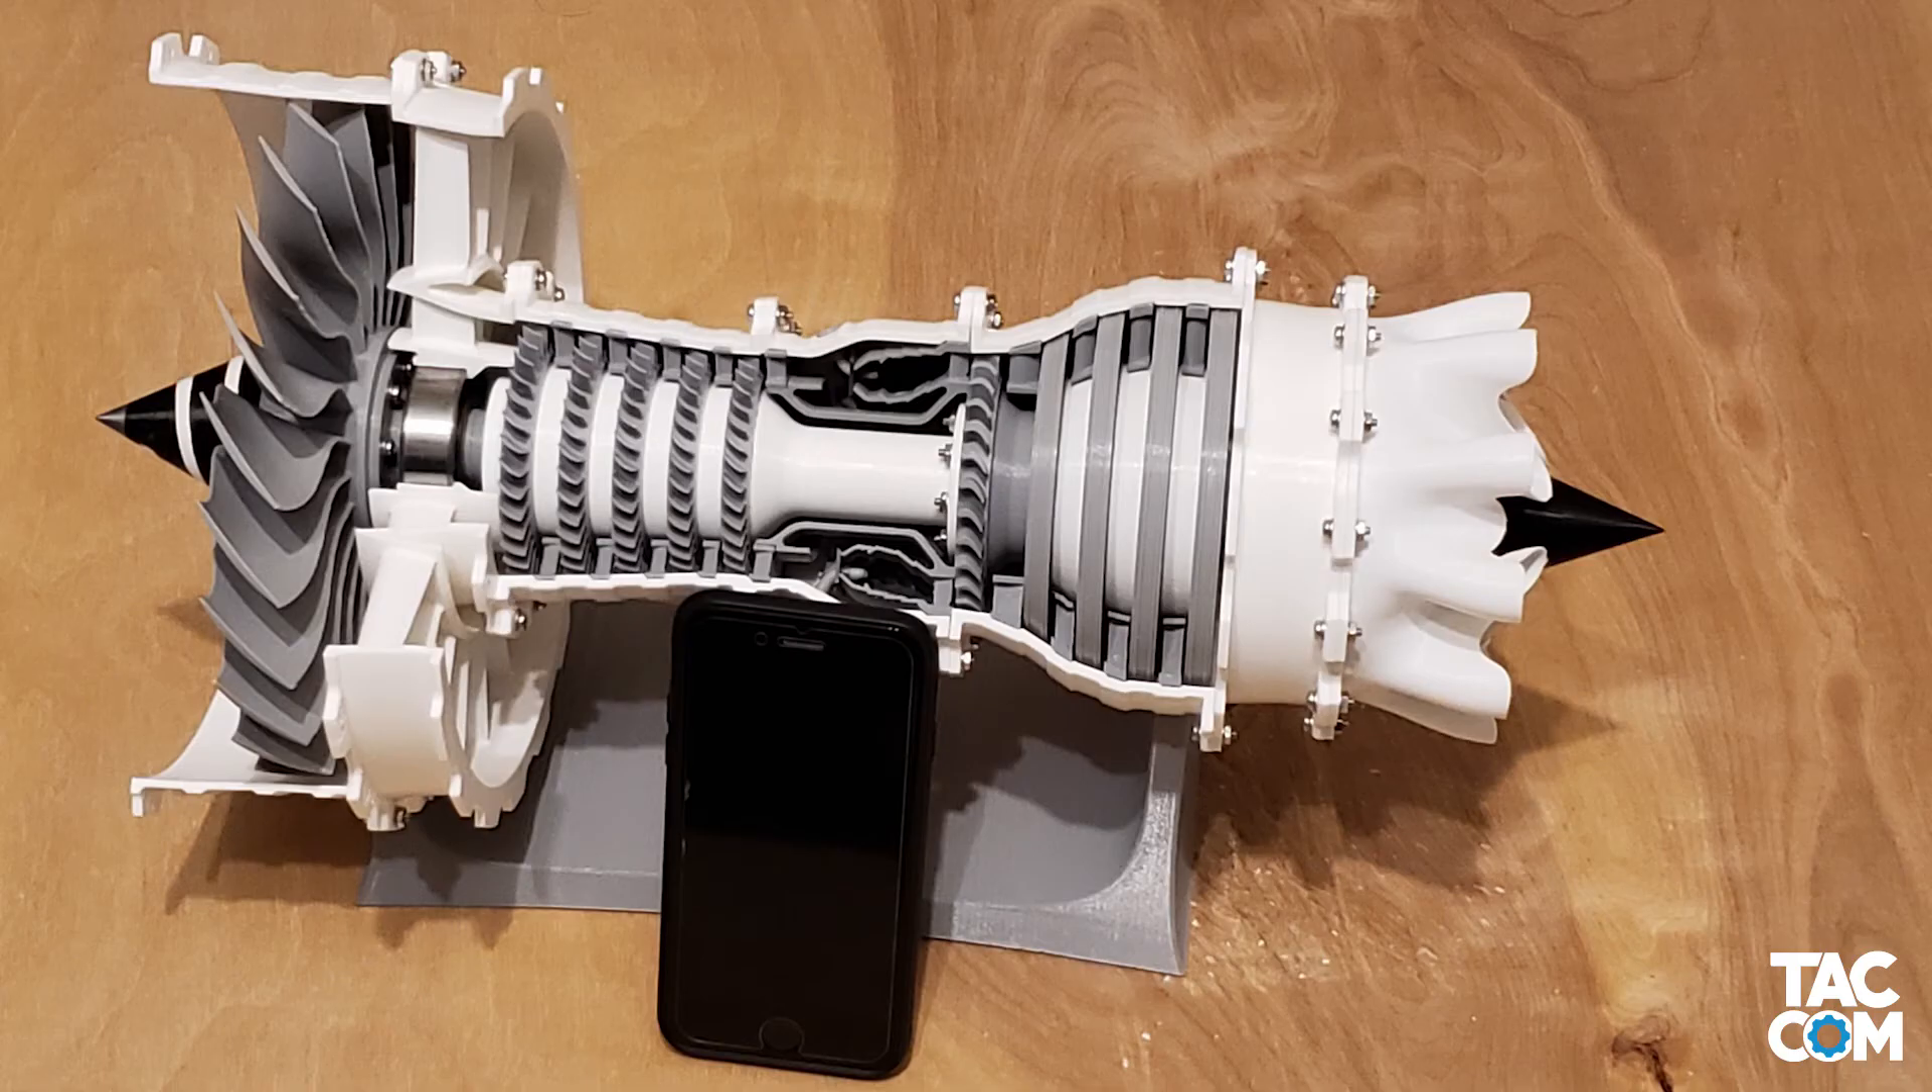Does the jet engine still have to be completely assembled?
No.